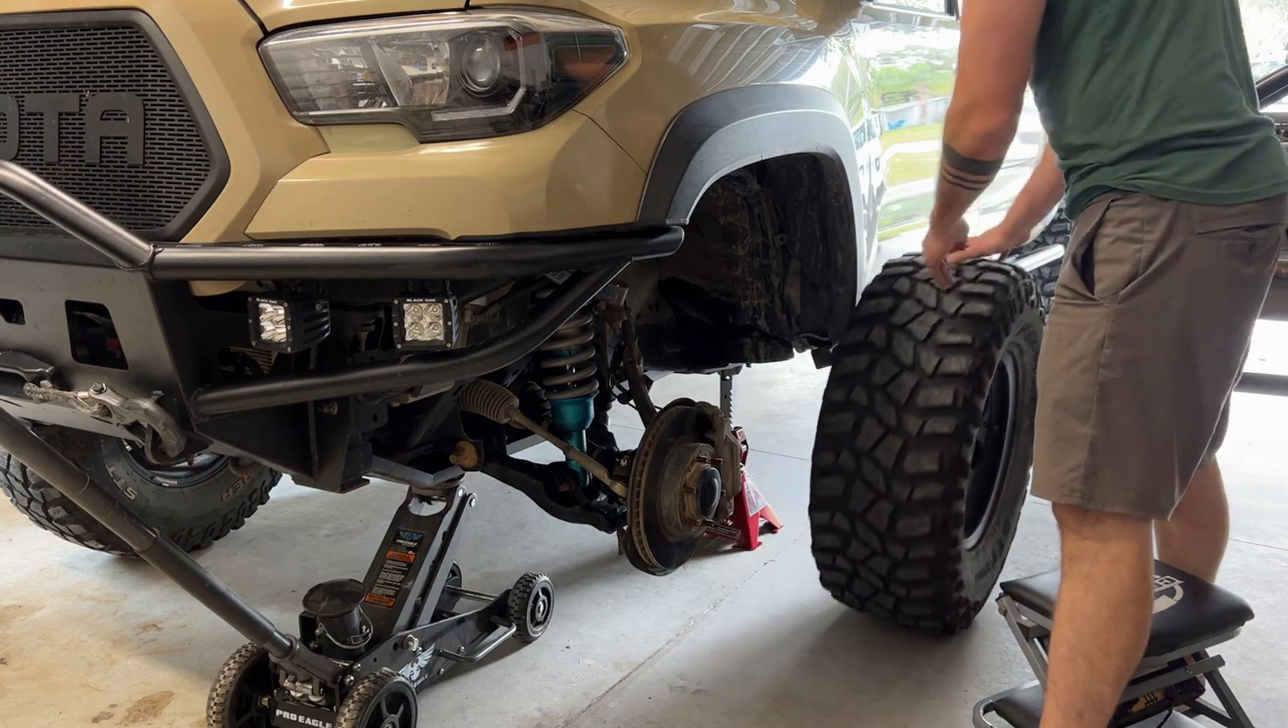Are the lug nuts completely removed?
Yes.